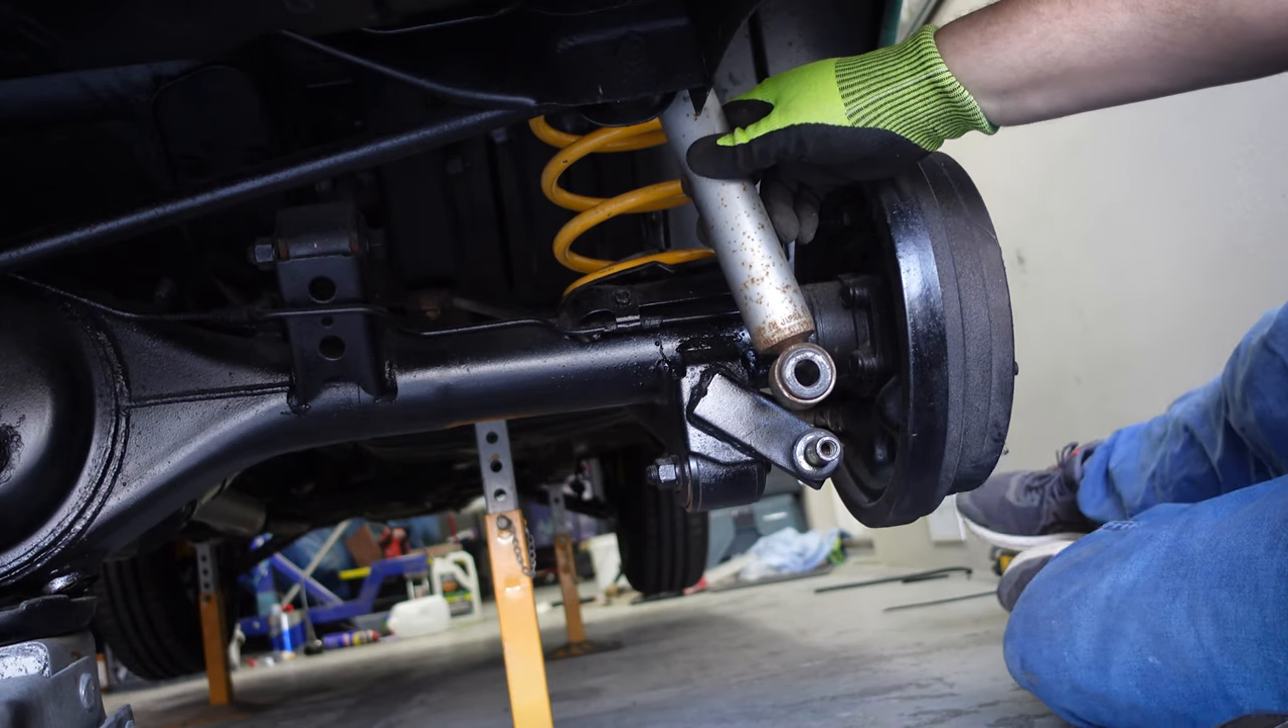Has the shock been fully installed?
No.